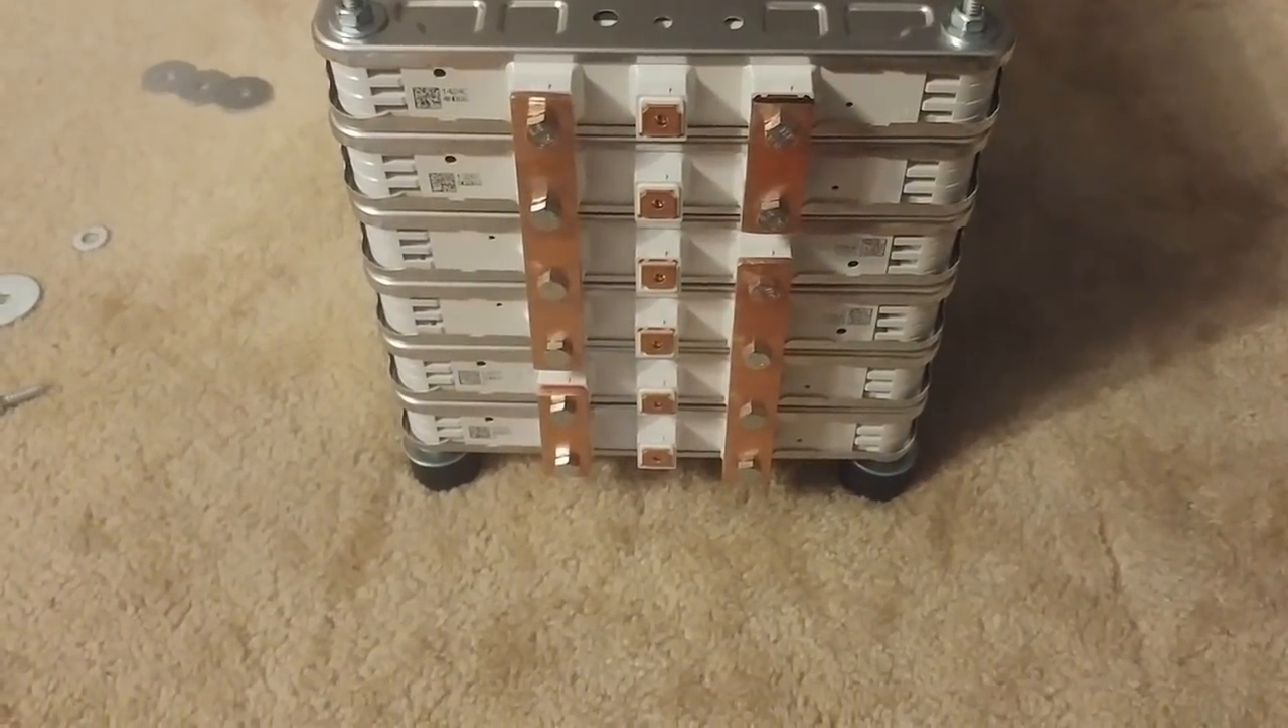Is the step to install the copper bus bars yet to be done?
No.